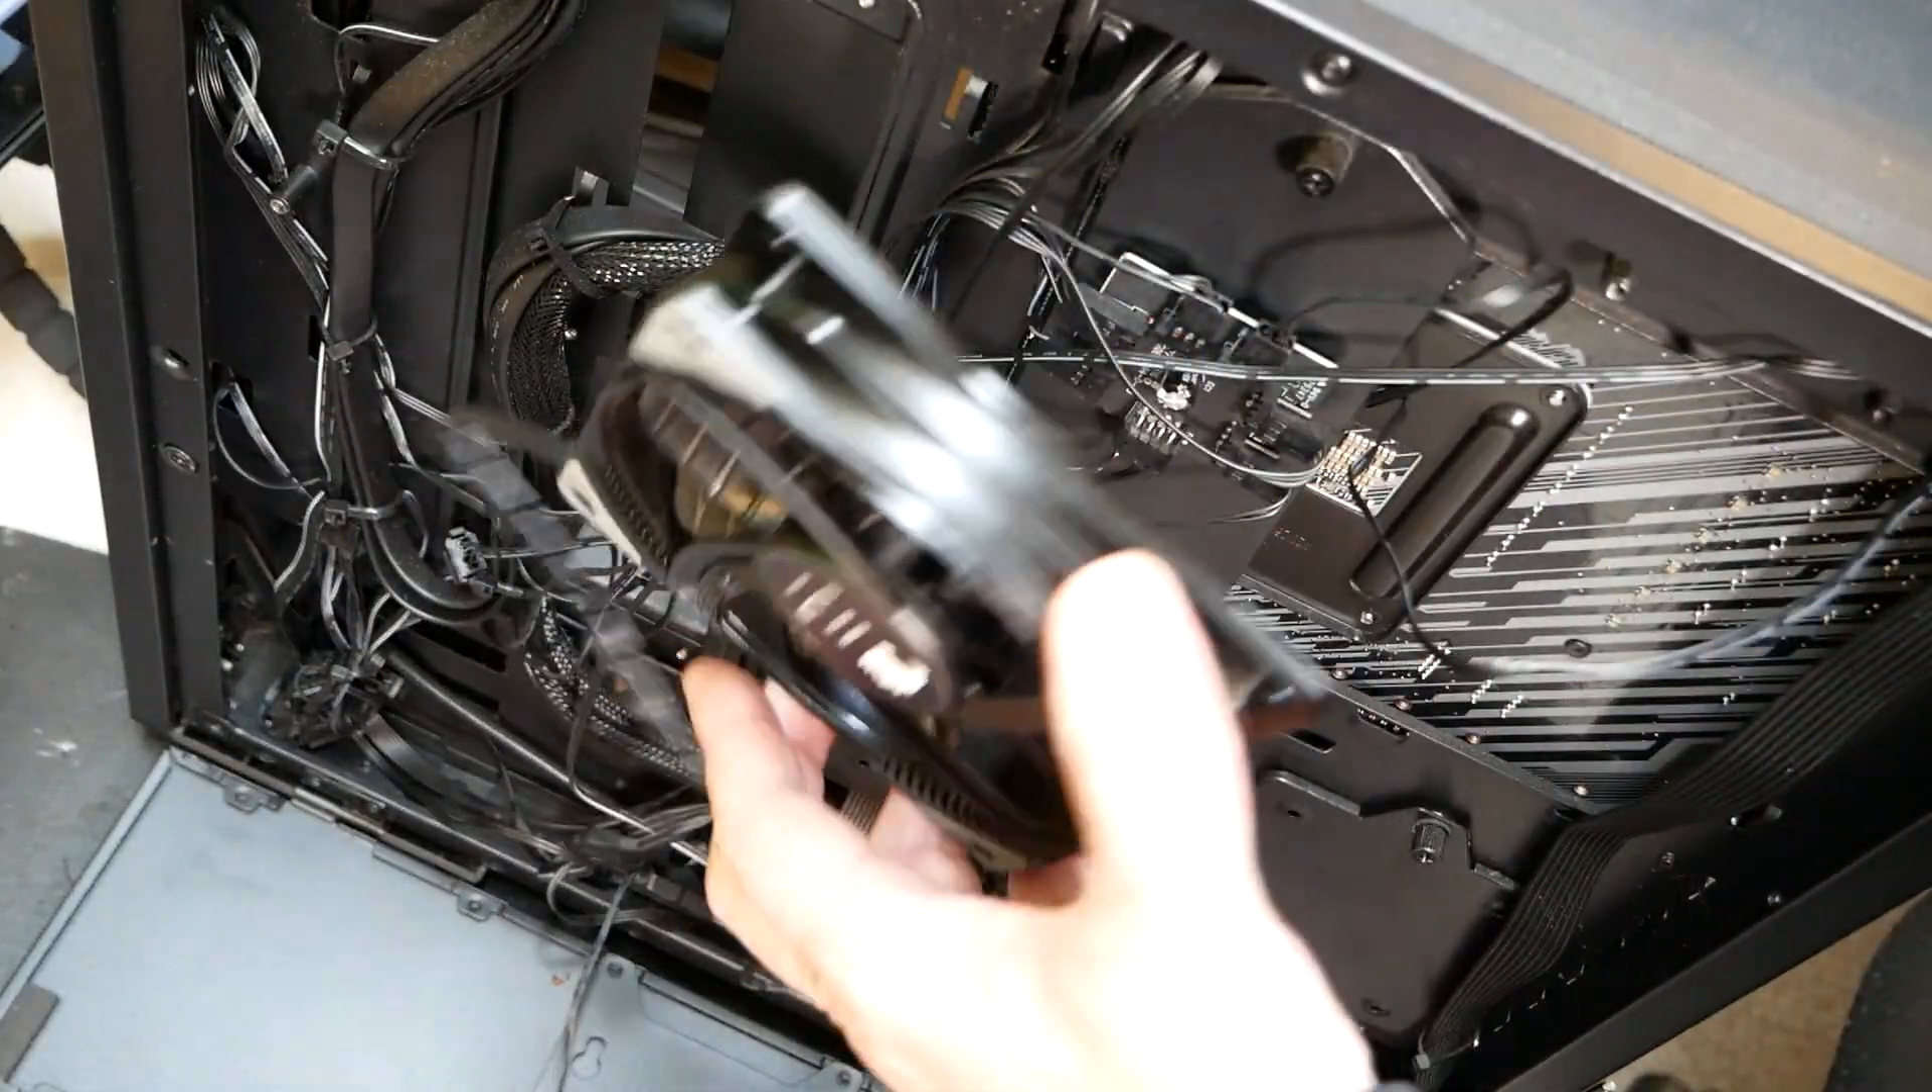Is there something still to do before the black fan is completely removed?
No.